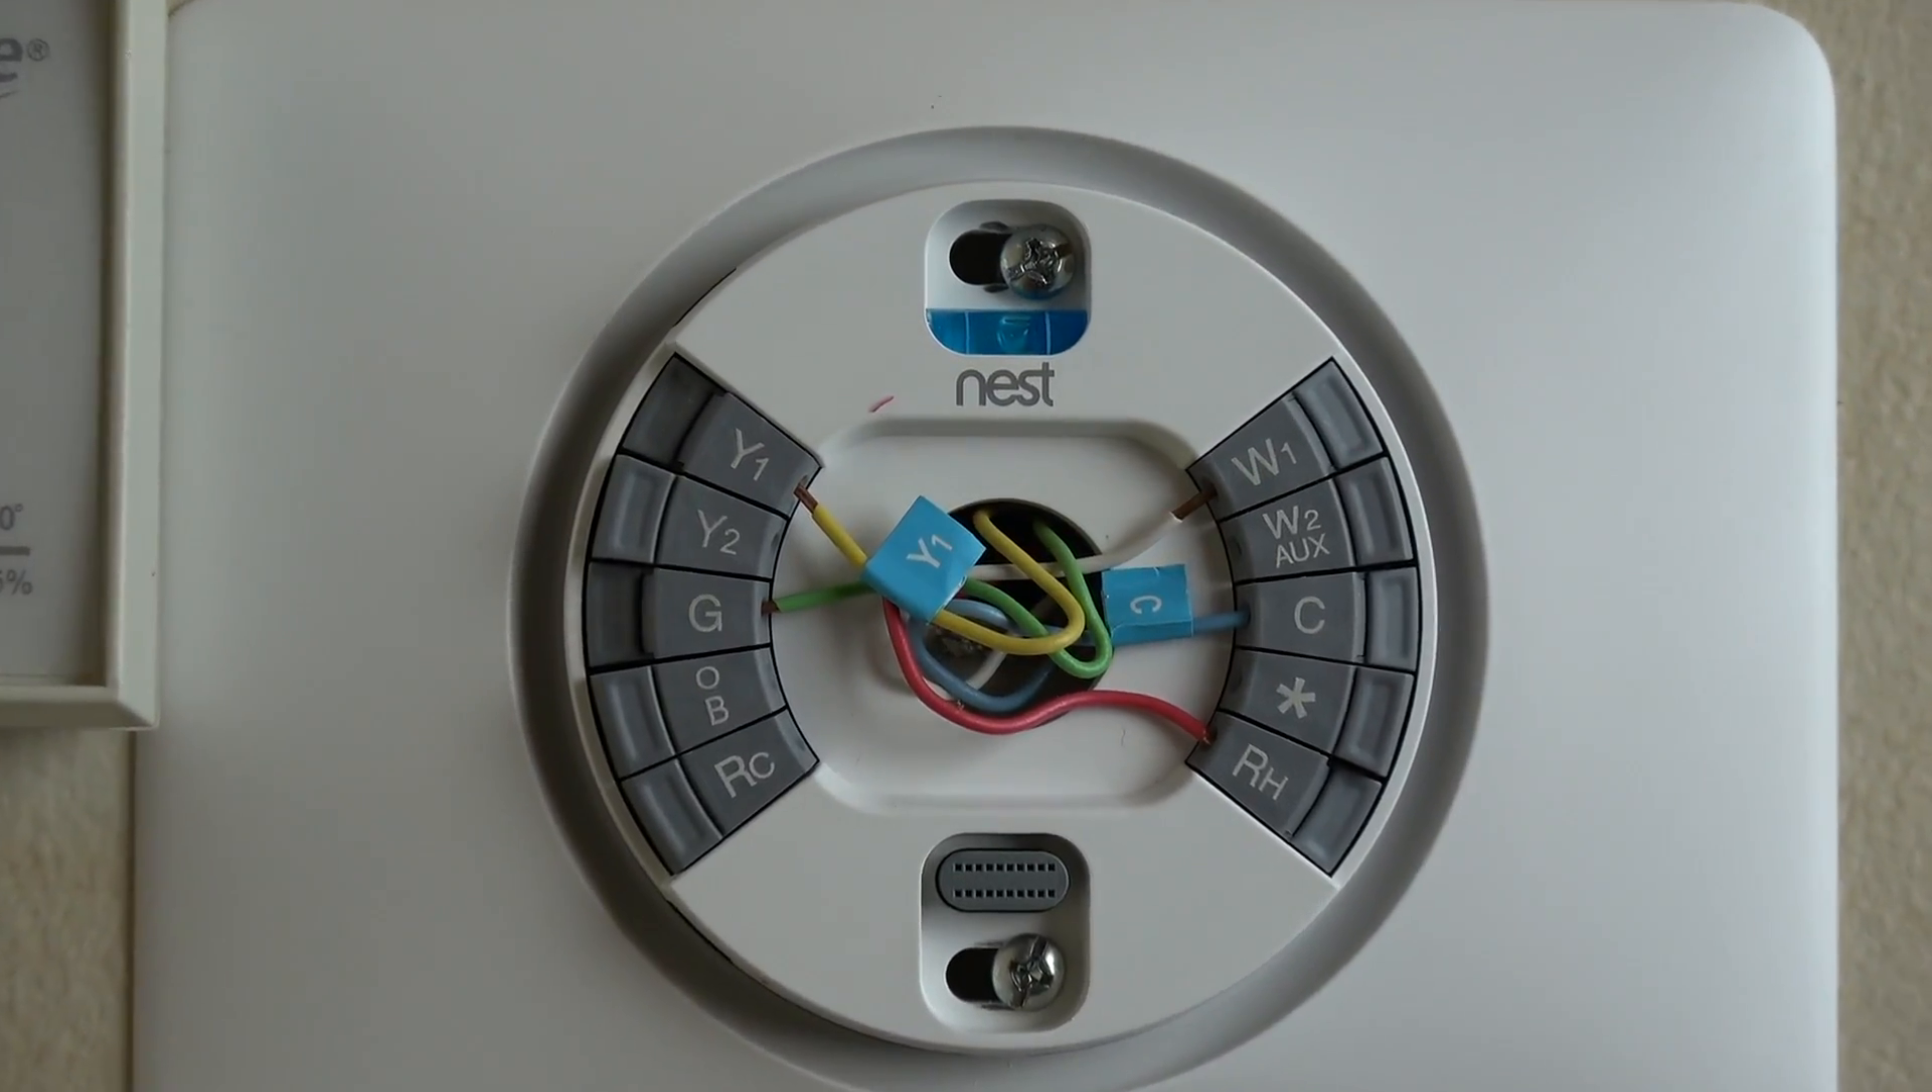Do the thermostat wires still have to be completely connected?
No.